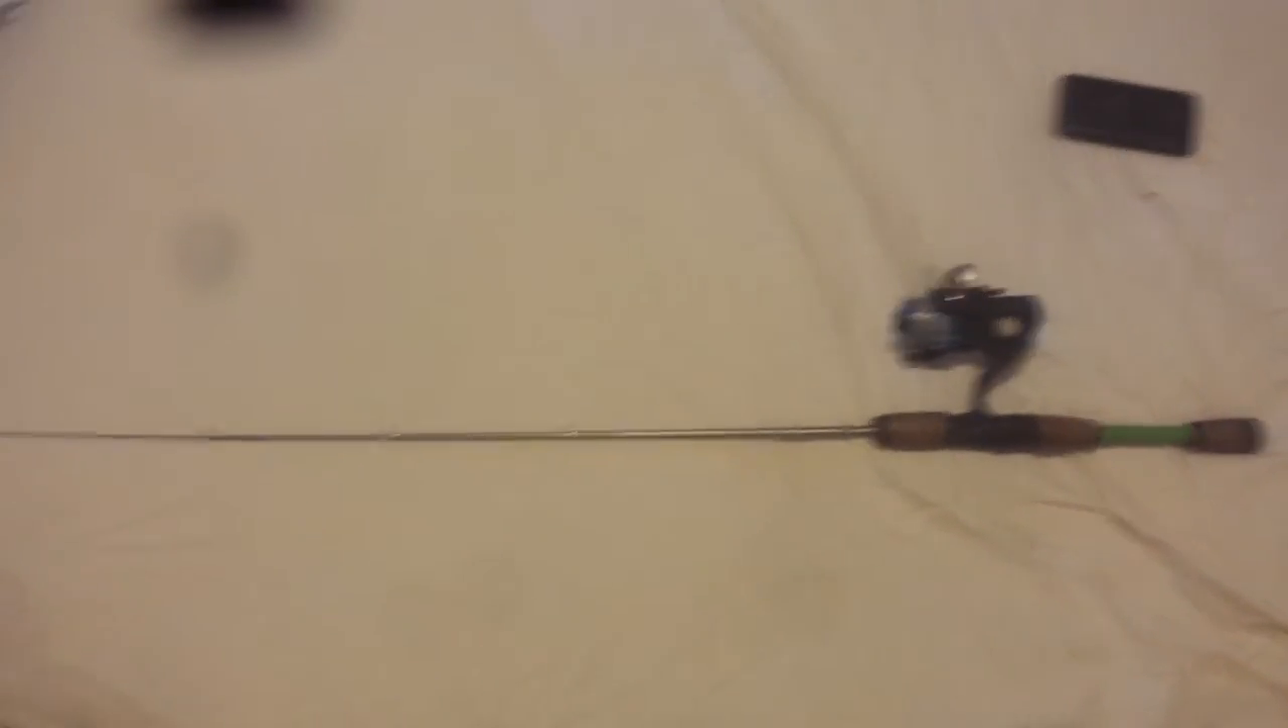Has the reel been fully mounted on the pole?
Yes.